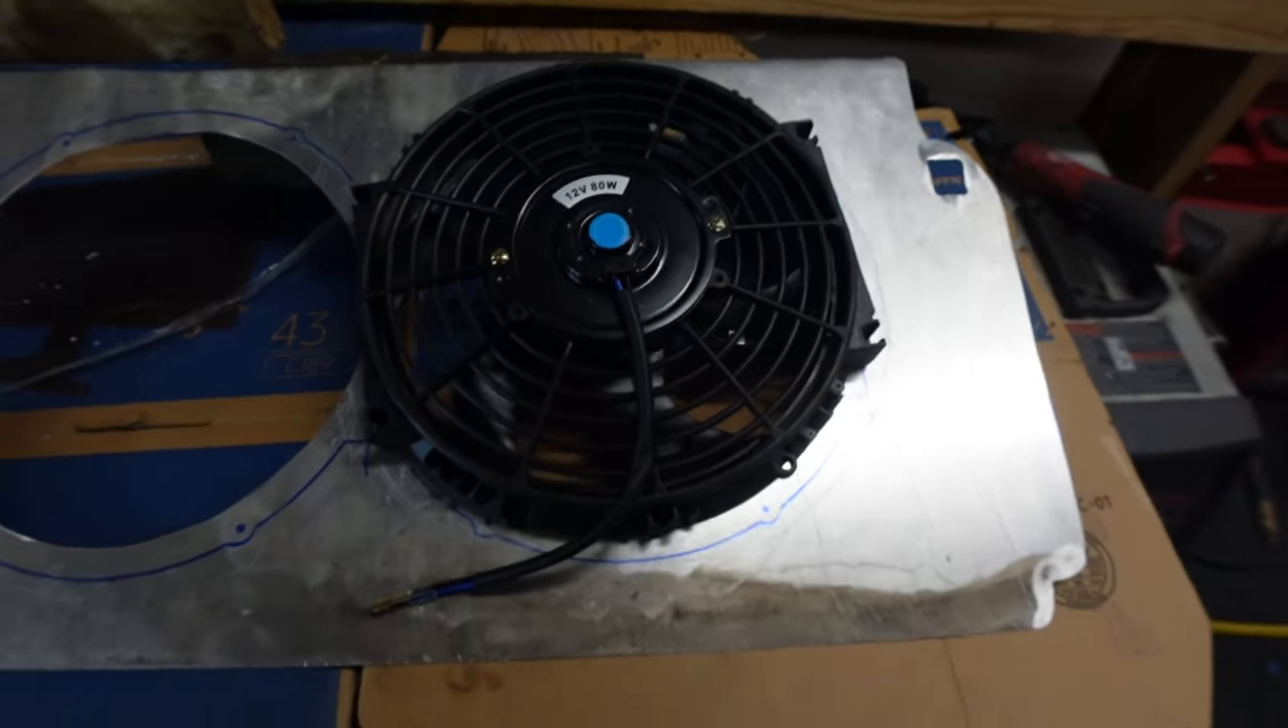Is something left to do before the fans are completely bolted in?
Yes.